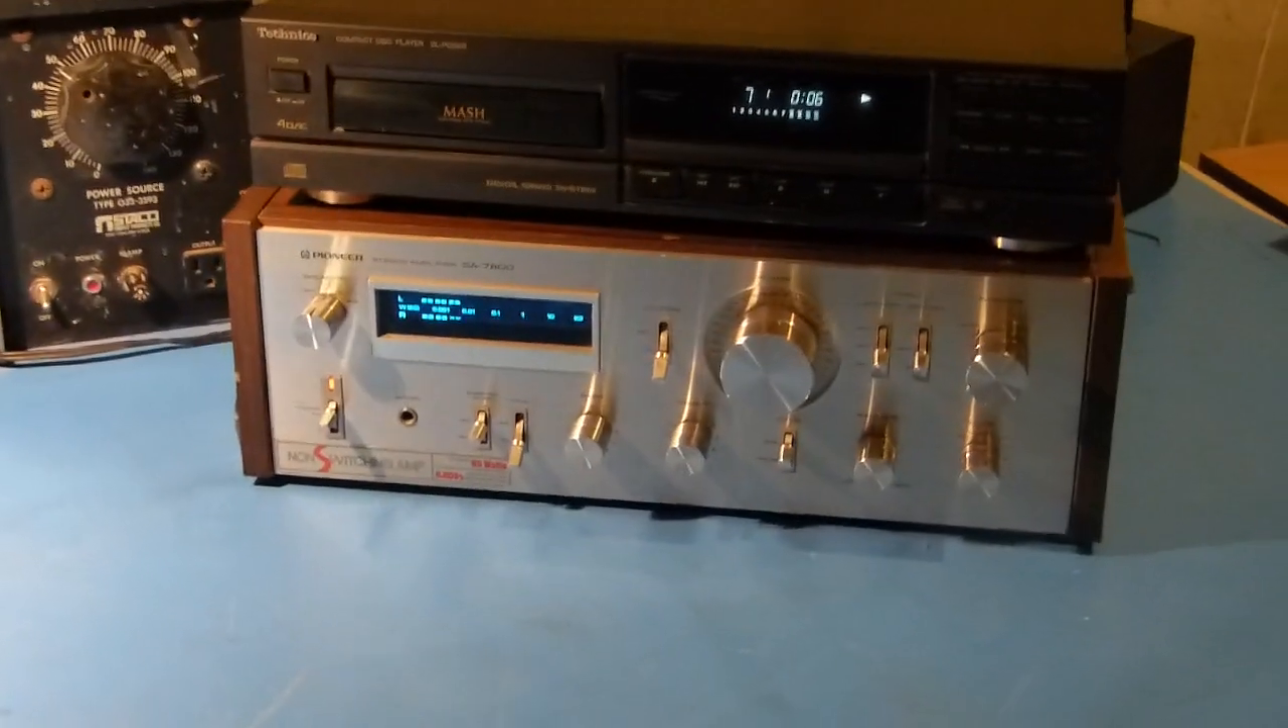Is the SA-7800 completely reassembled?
Yes.